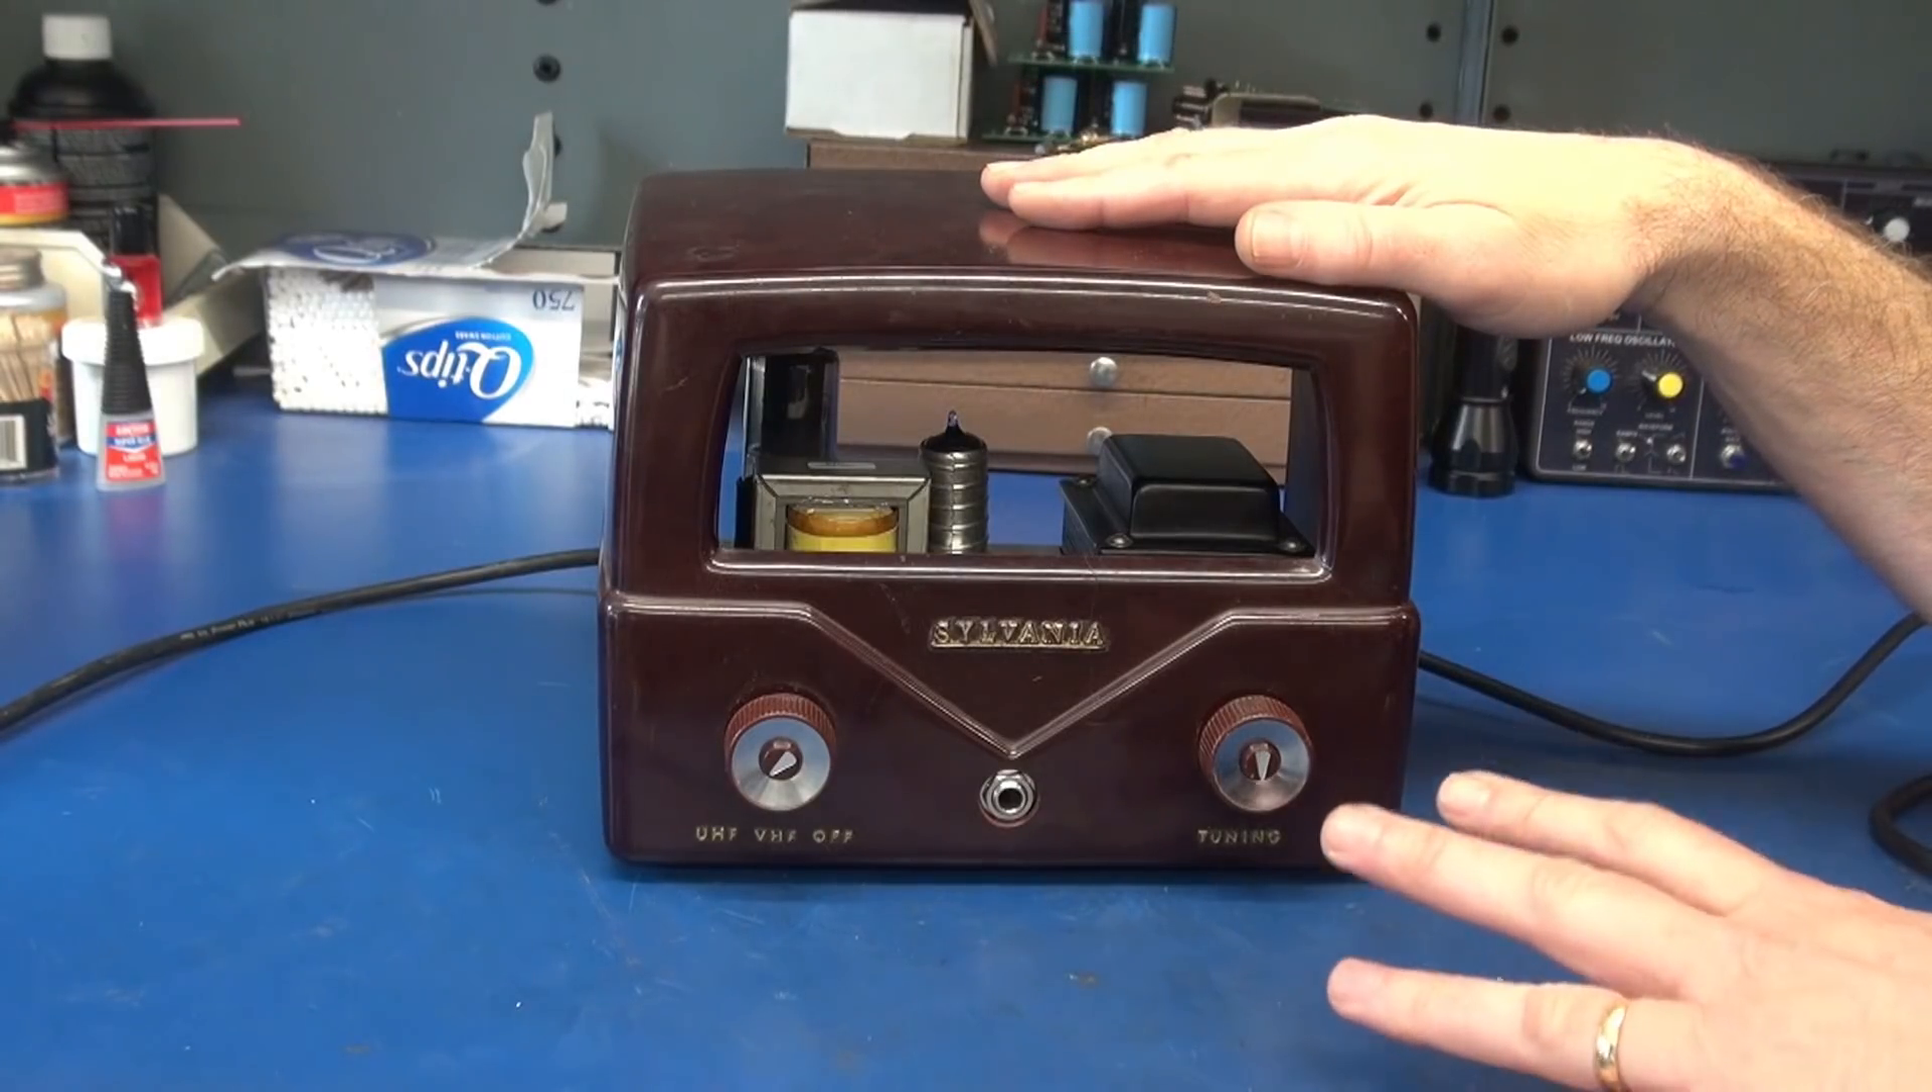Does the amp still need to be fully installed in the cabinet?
No.